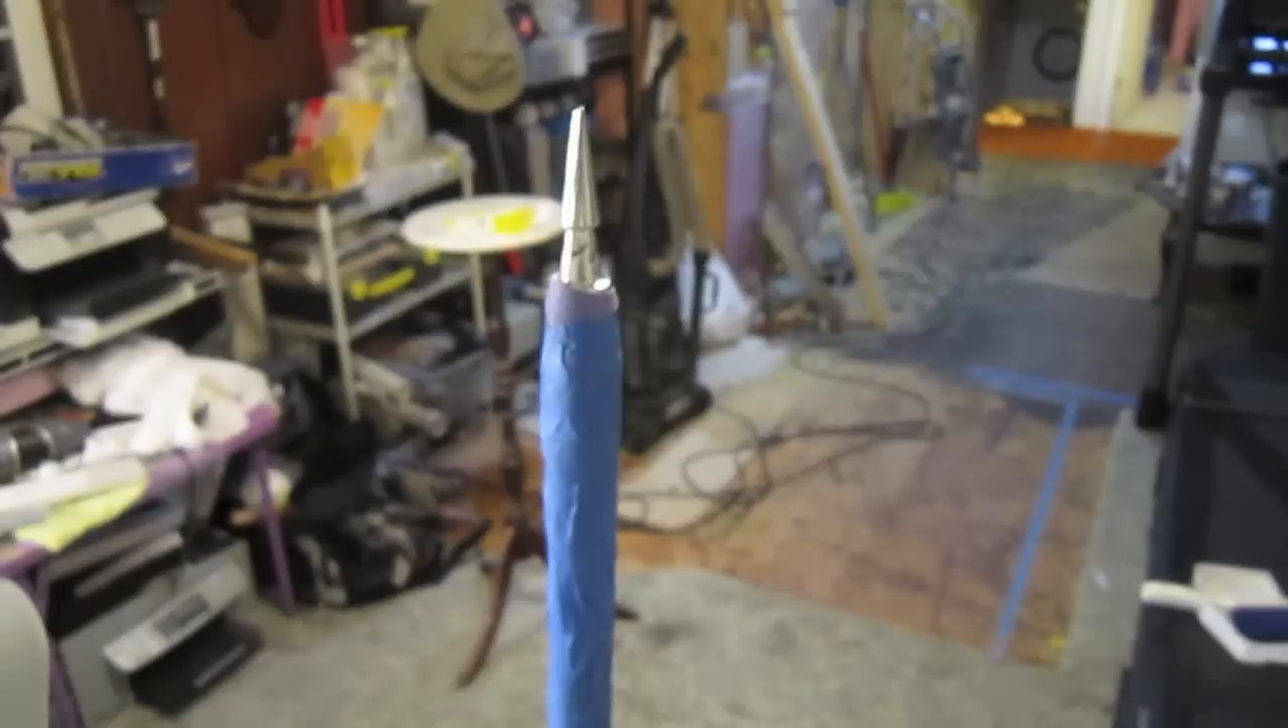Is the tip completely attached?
Yes.